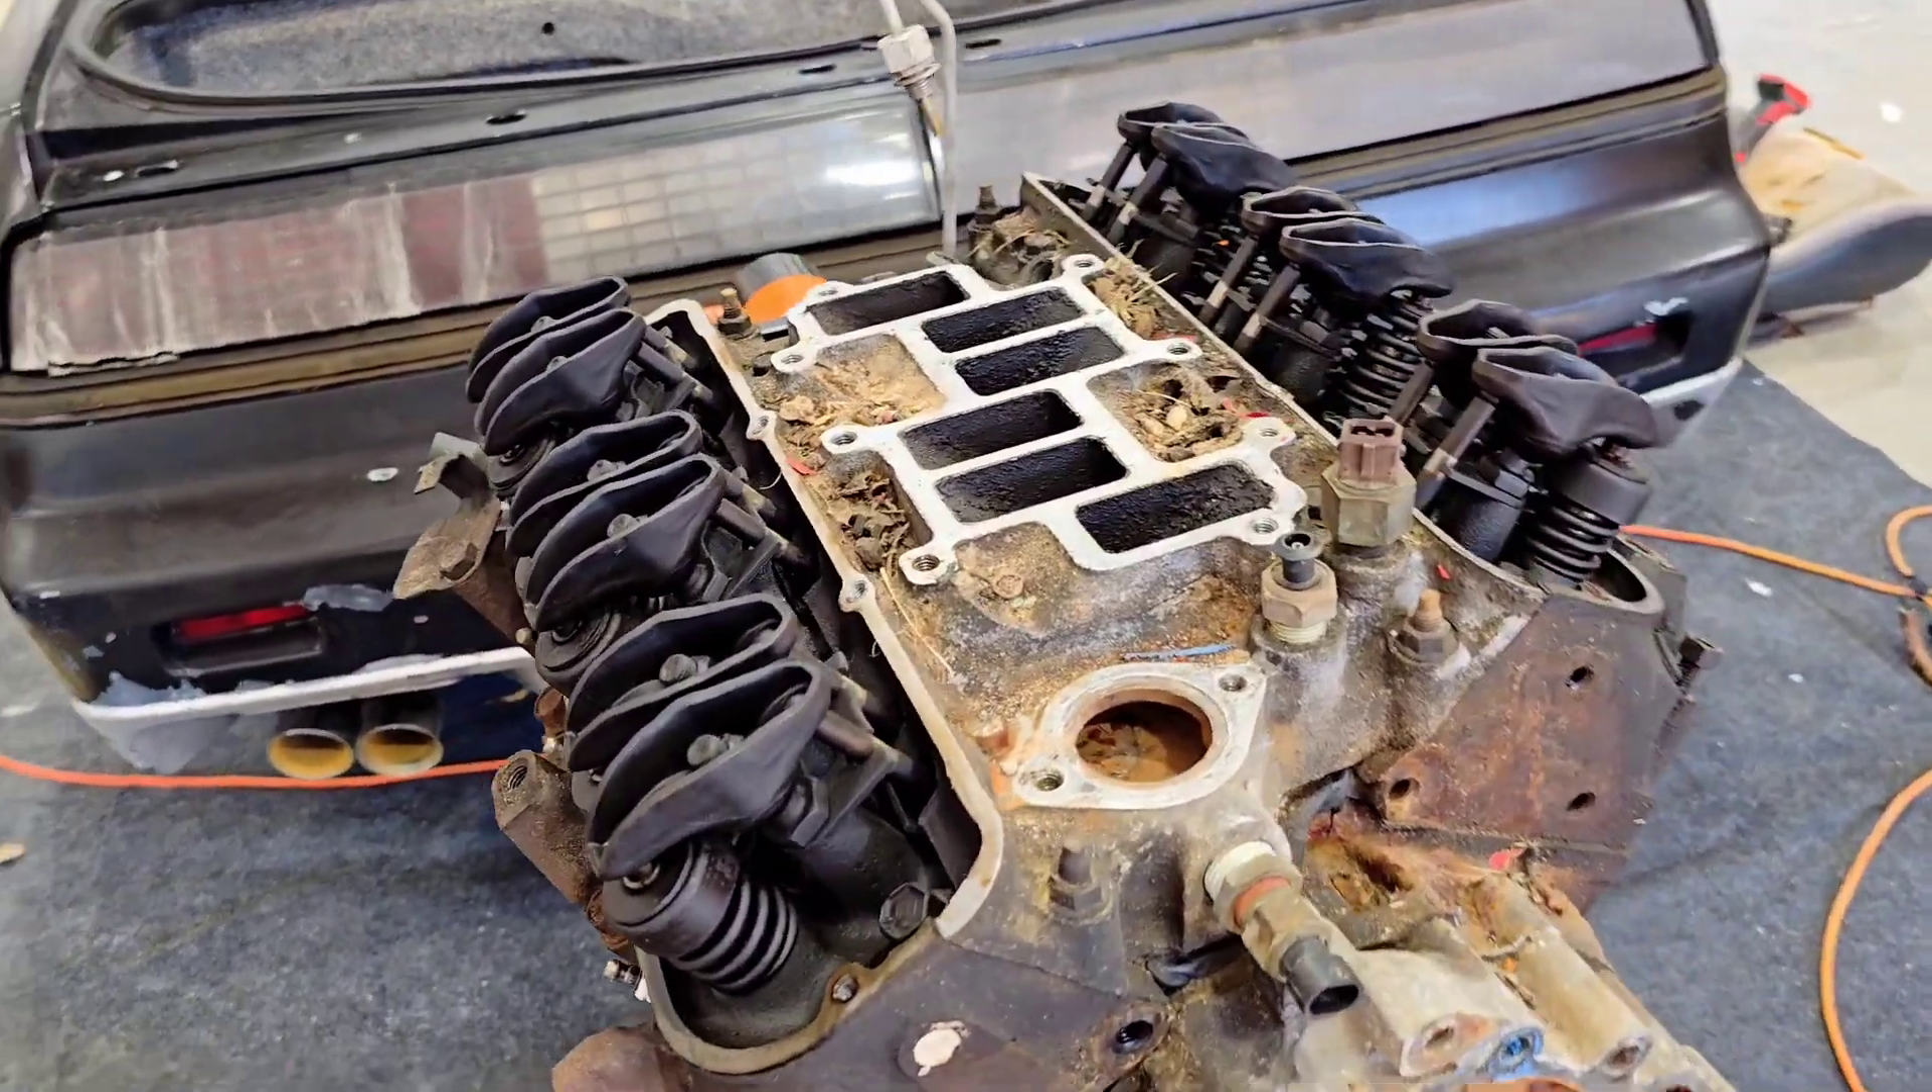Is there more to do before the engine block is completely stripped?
Yes.